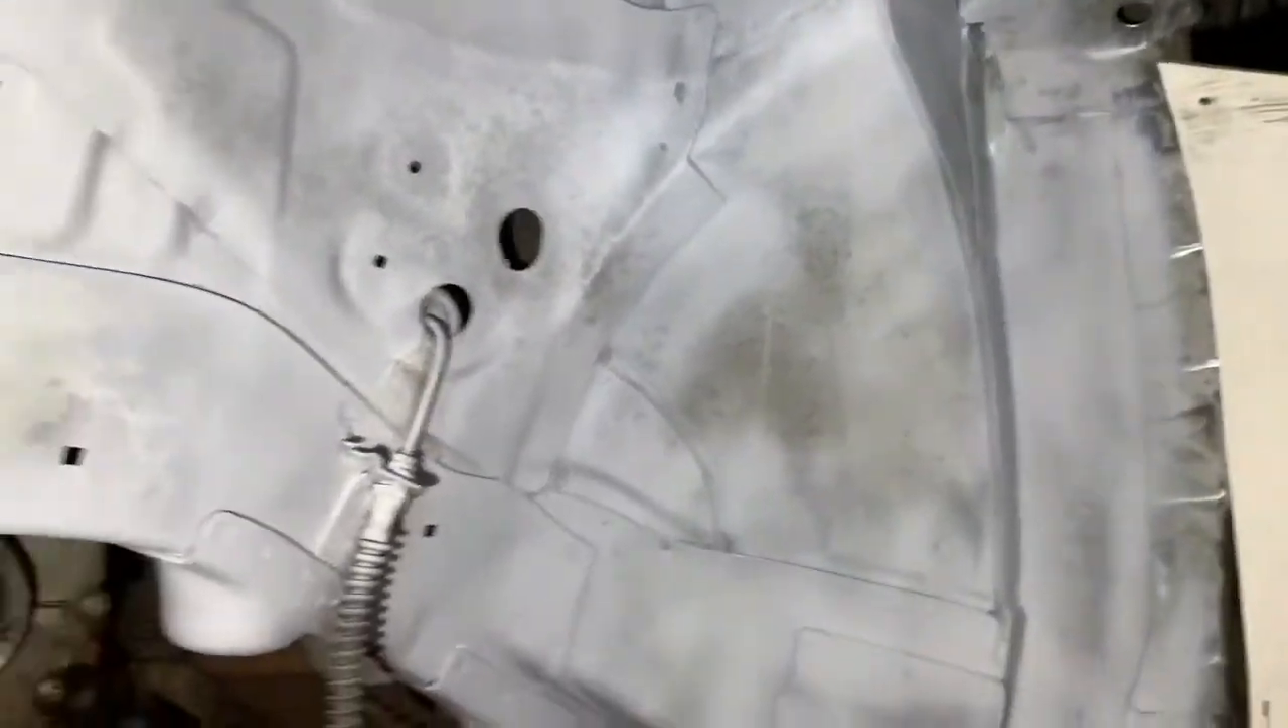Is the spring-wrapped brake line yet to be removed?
Yes.